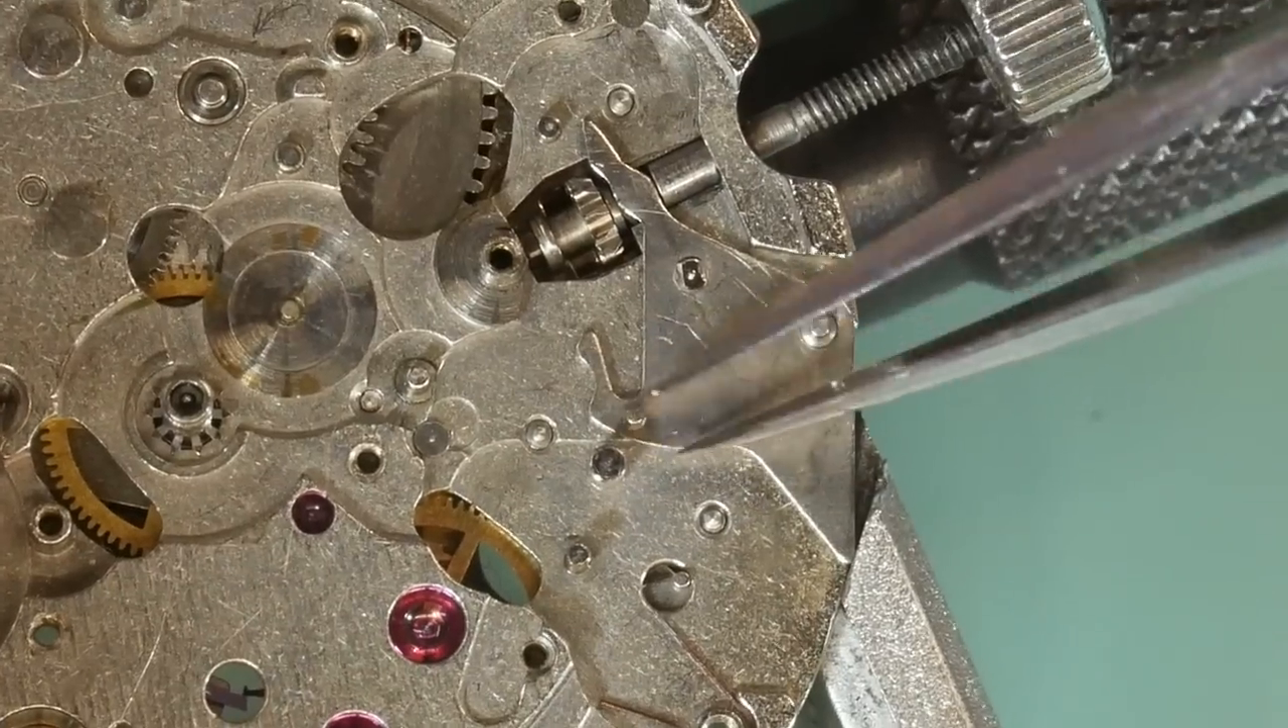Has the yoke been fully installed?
No.